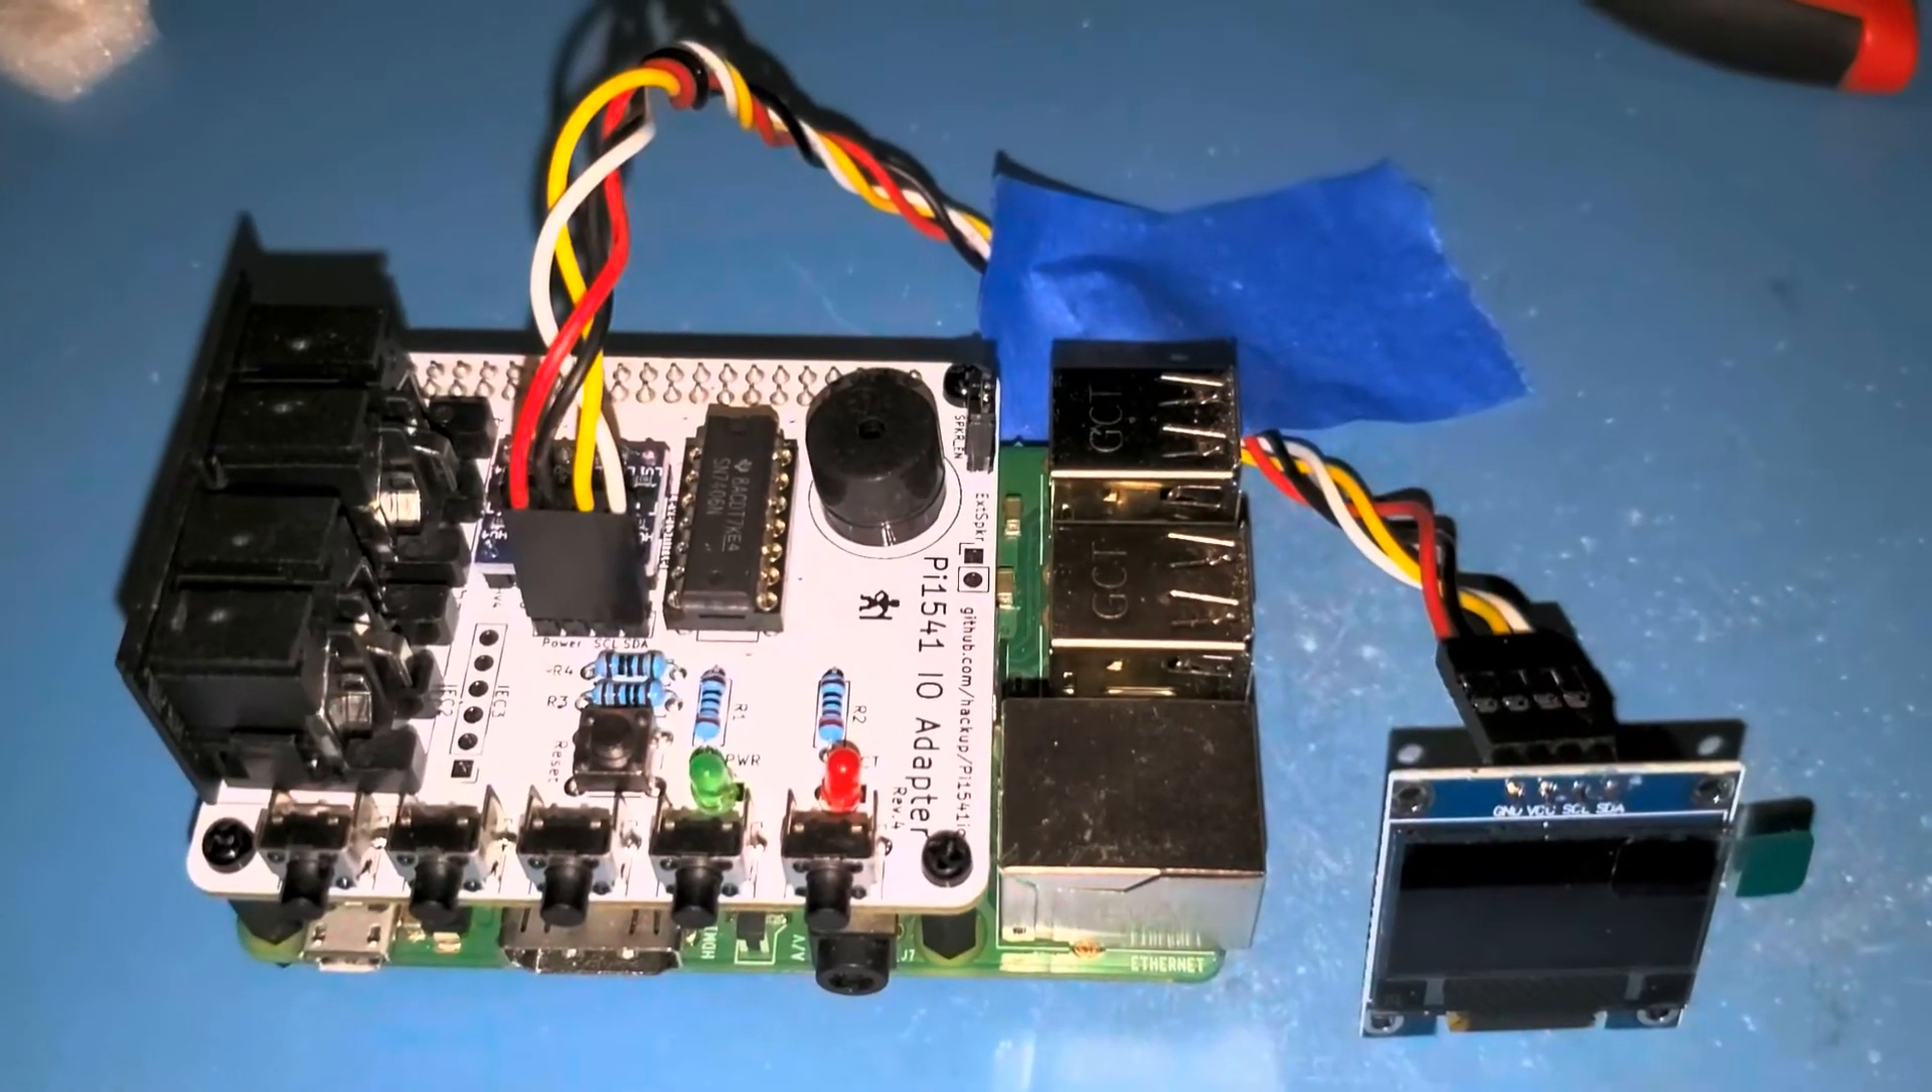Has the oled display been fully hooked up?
Yes.